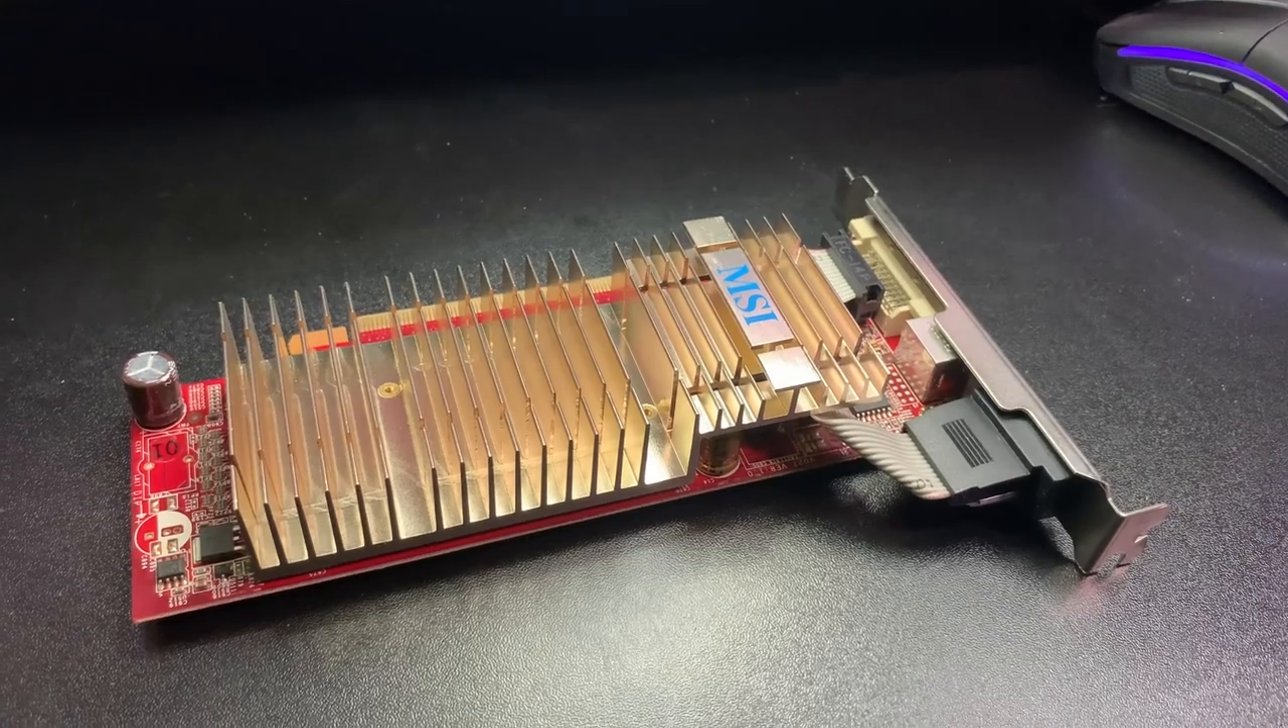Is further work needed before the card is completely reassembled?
No.